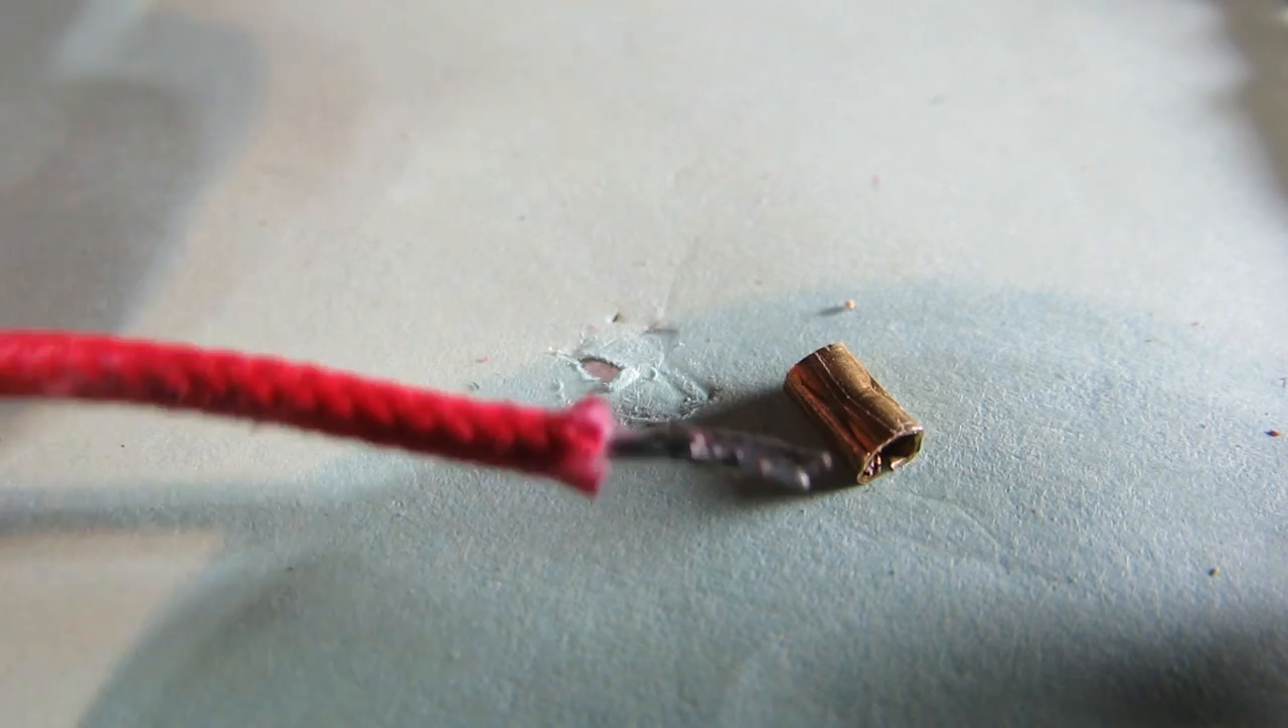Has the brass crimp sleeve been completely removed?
Yes.